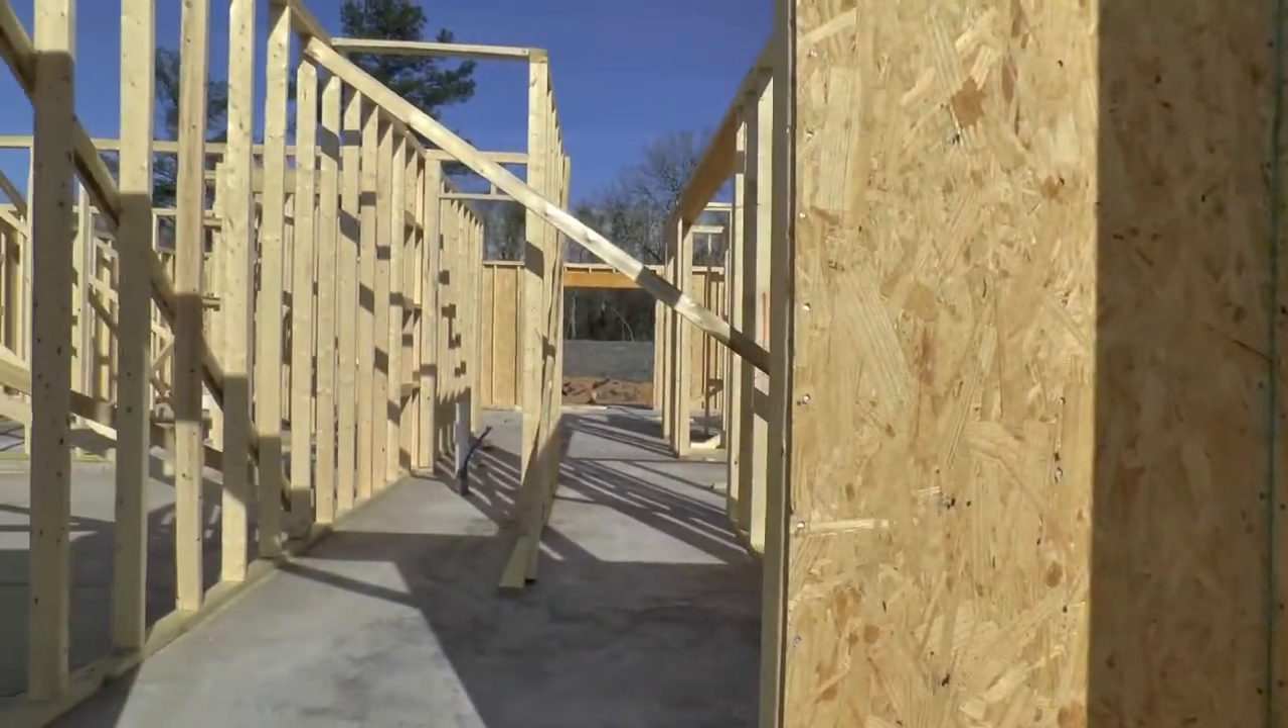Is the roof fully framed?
No.